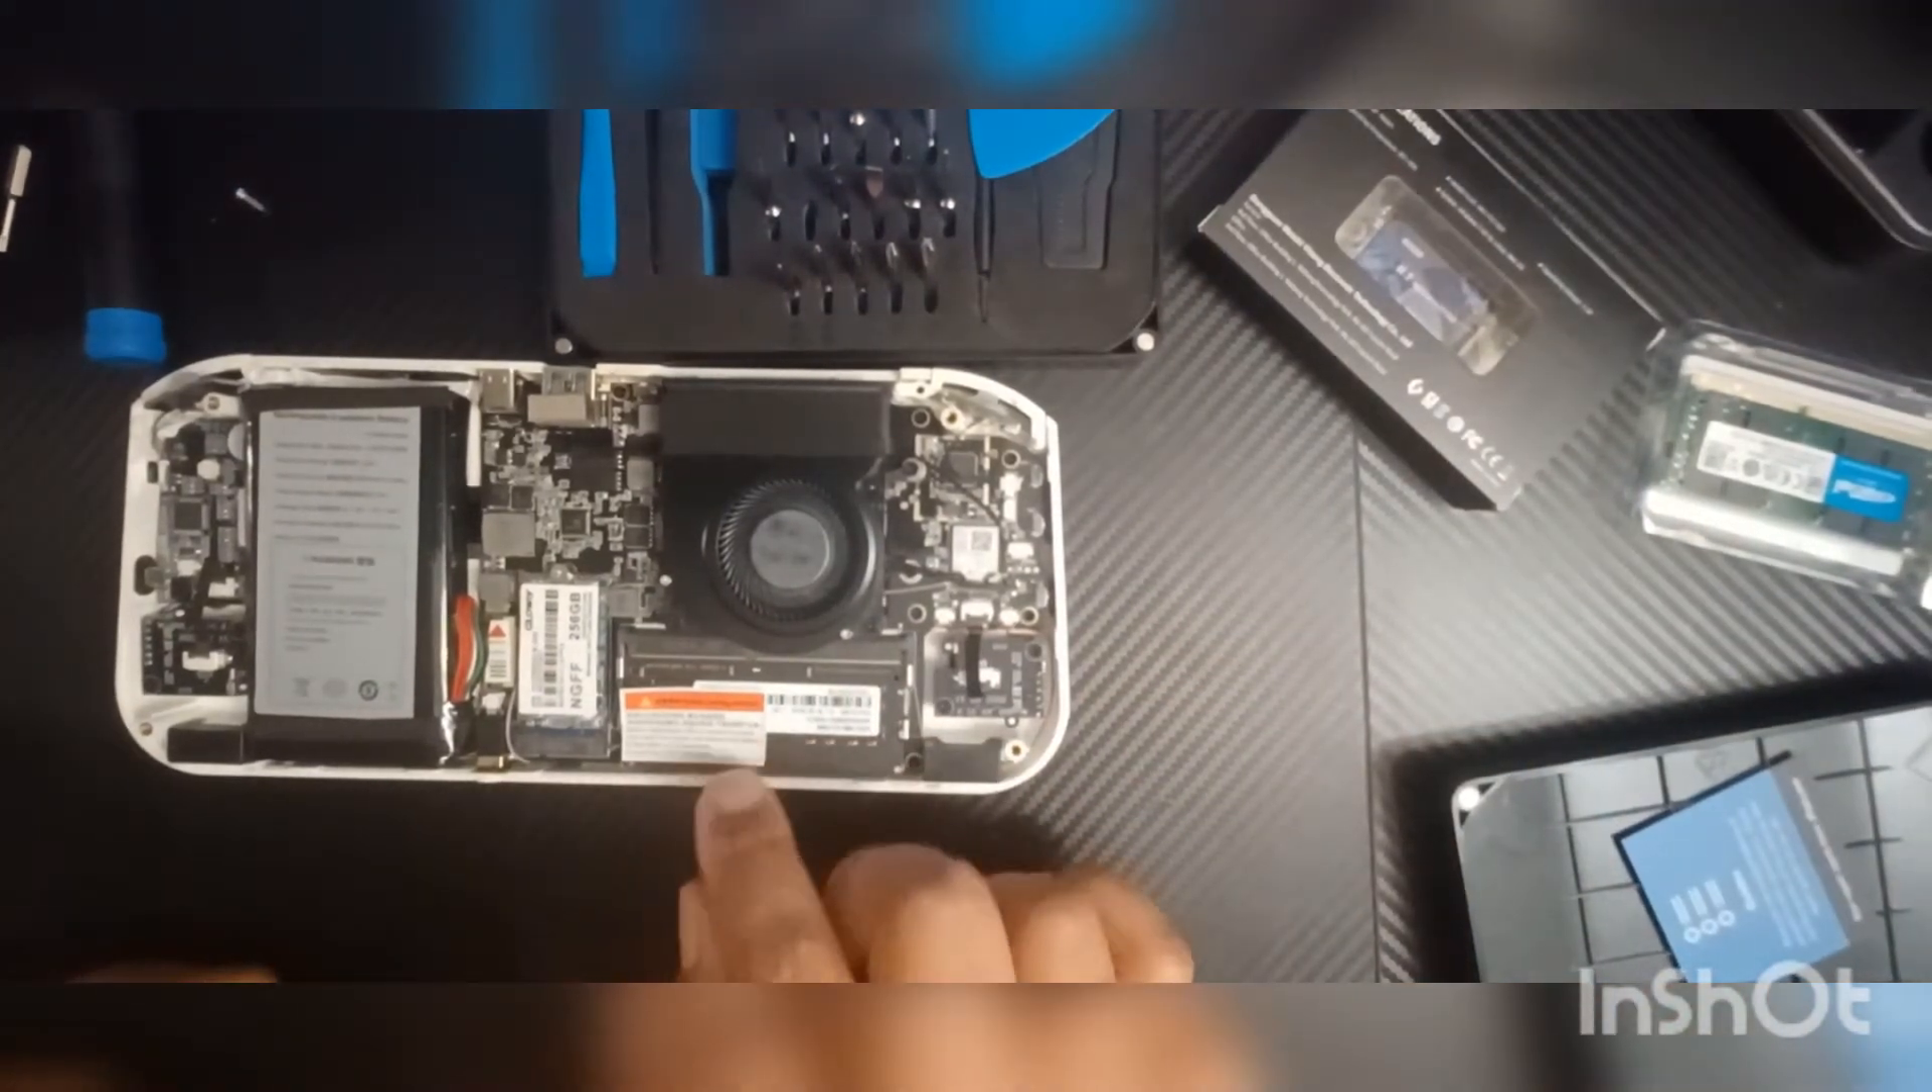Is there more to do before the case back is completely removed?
No.